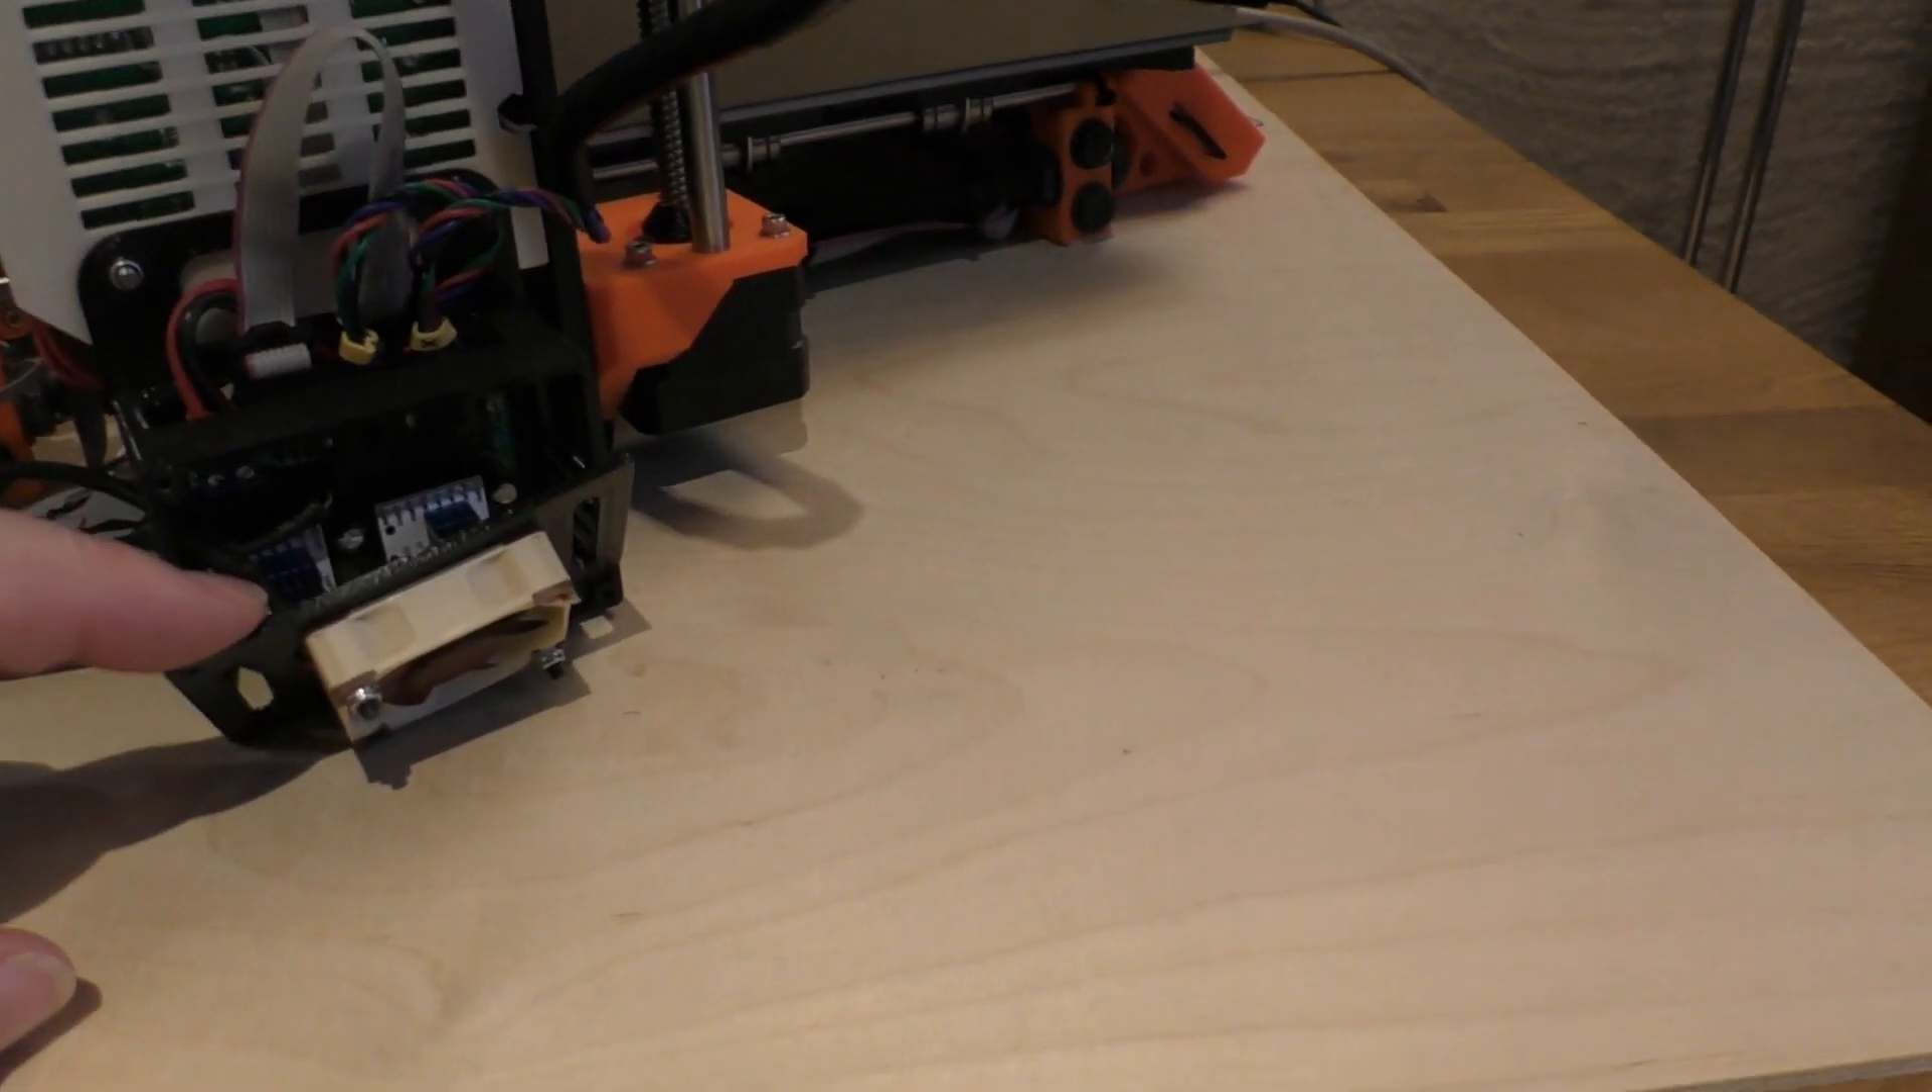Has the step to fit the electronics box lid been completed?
No.